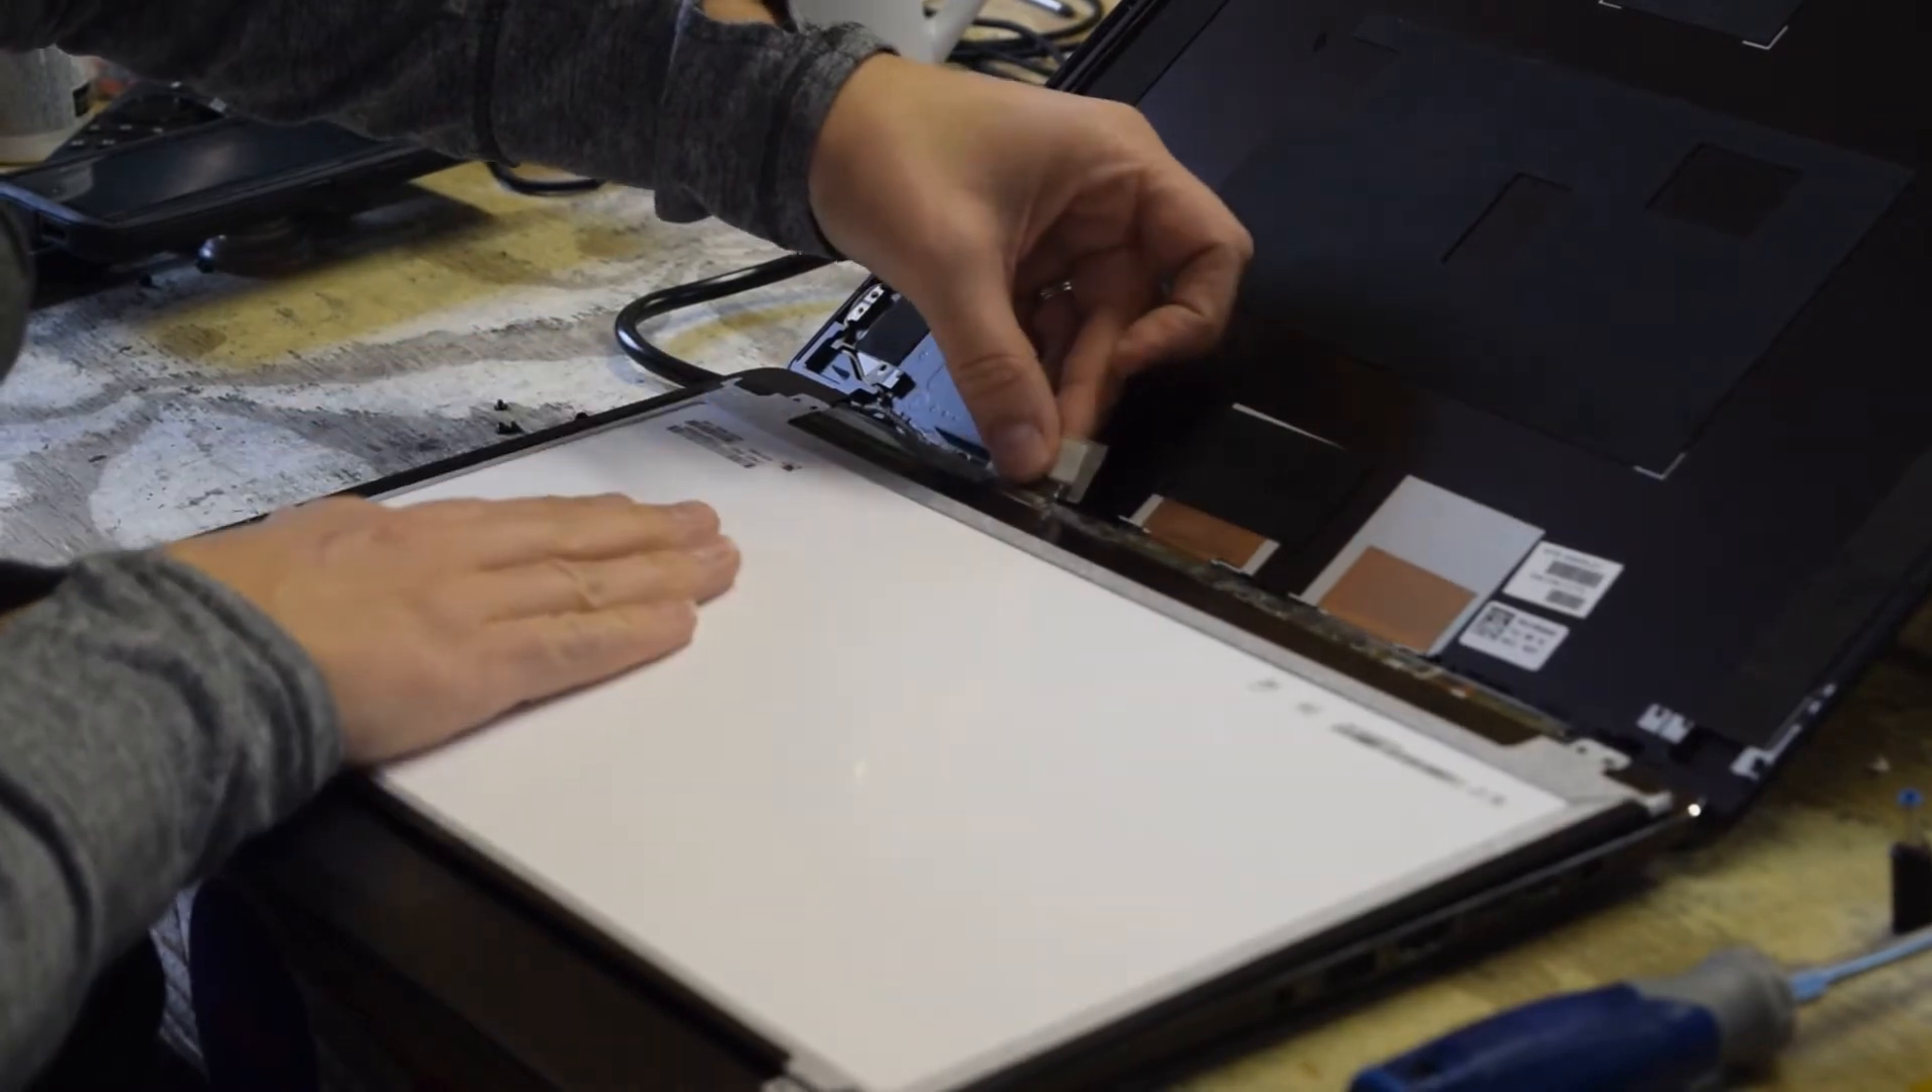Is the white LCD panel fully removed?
No.